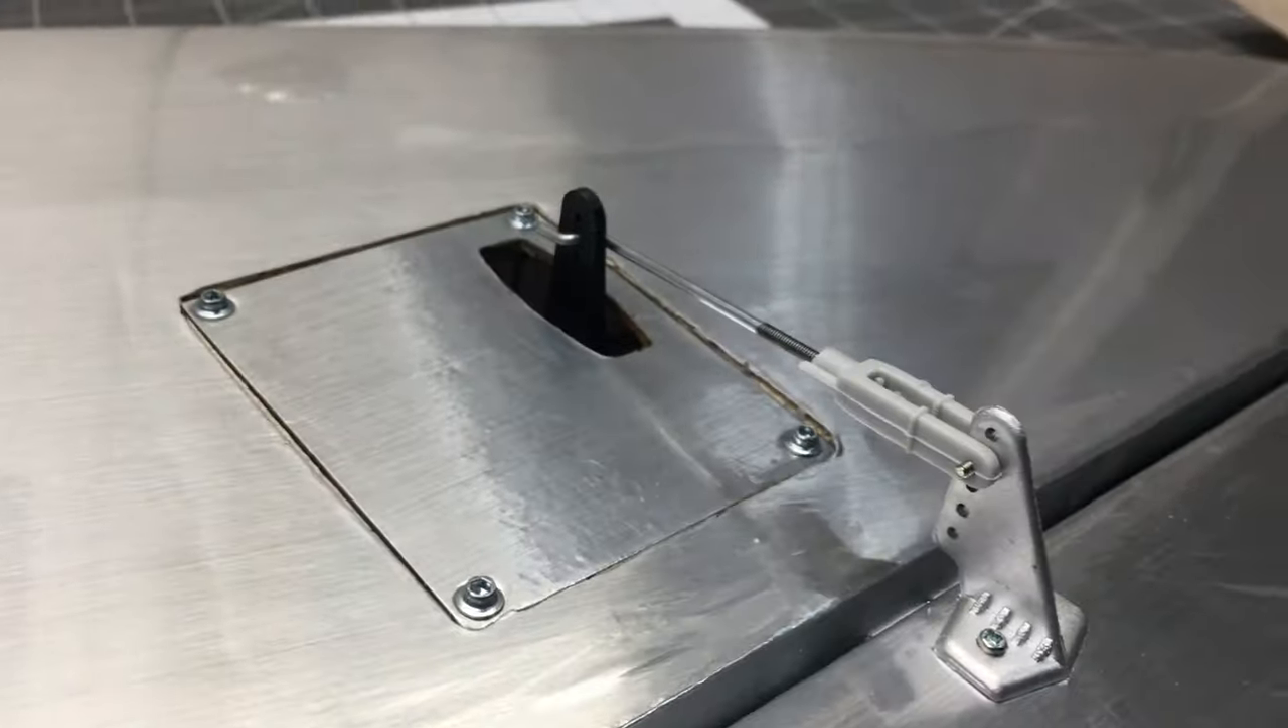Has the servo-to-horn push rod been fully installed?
Yes.